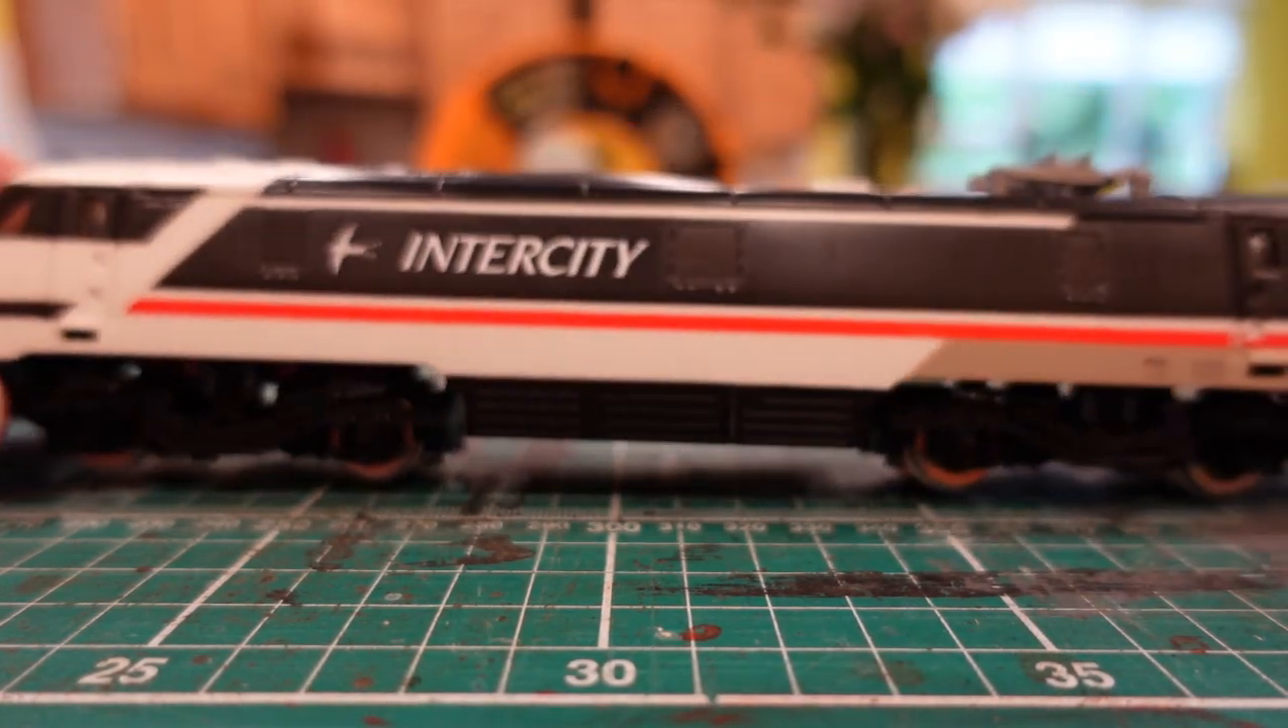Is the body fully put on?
Yes.